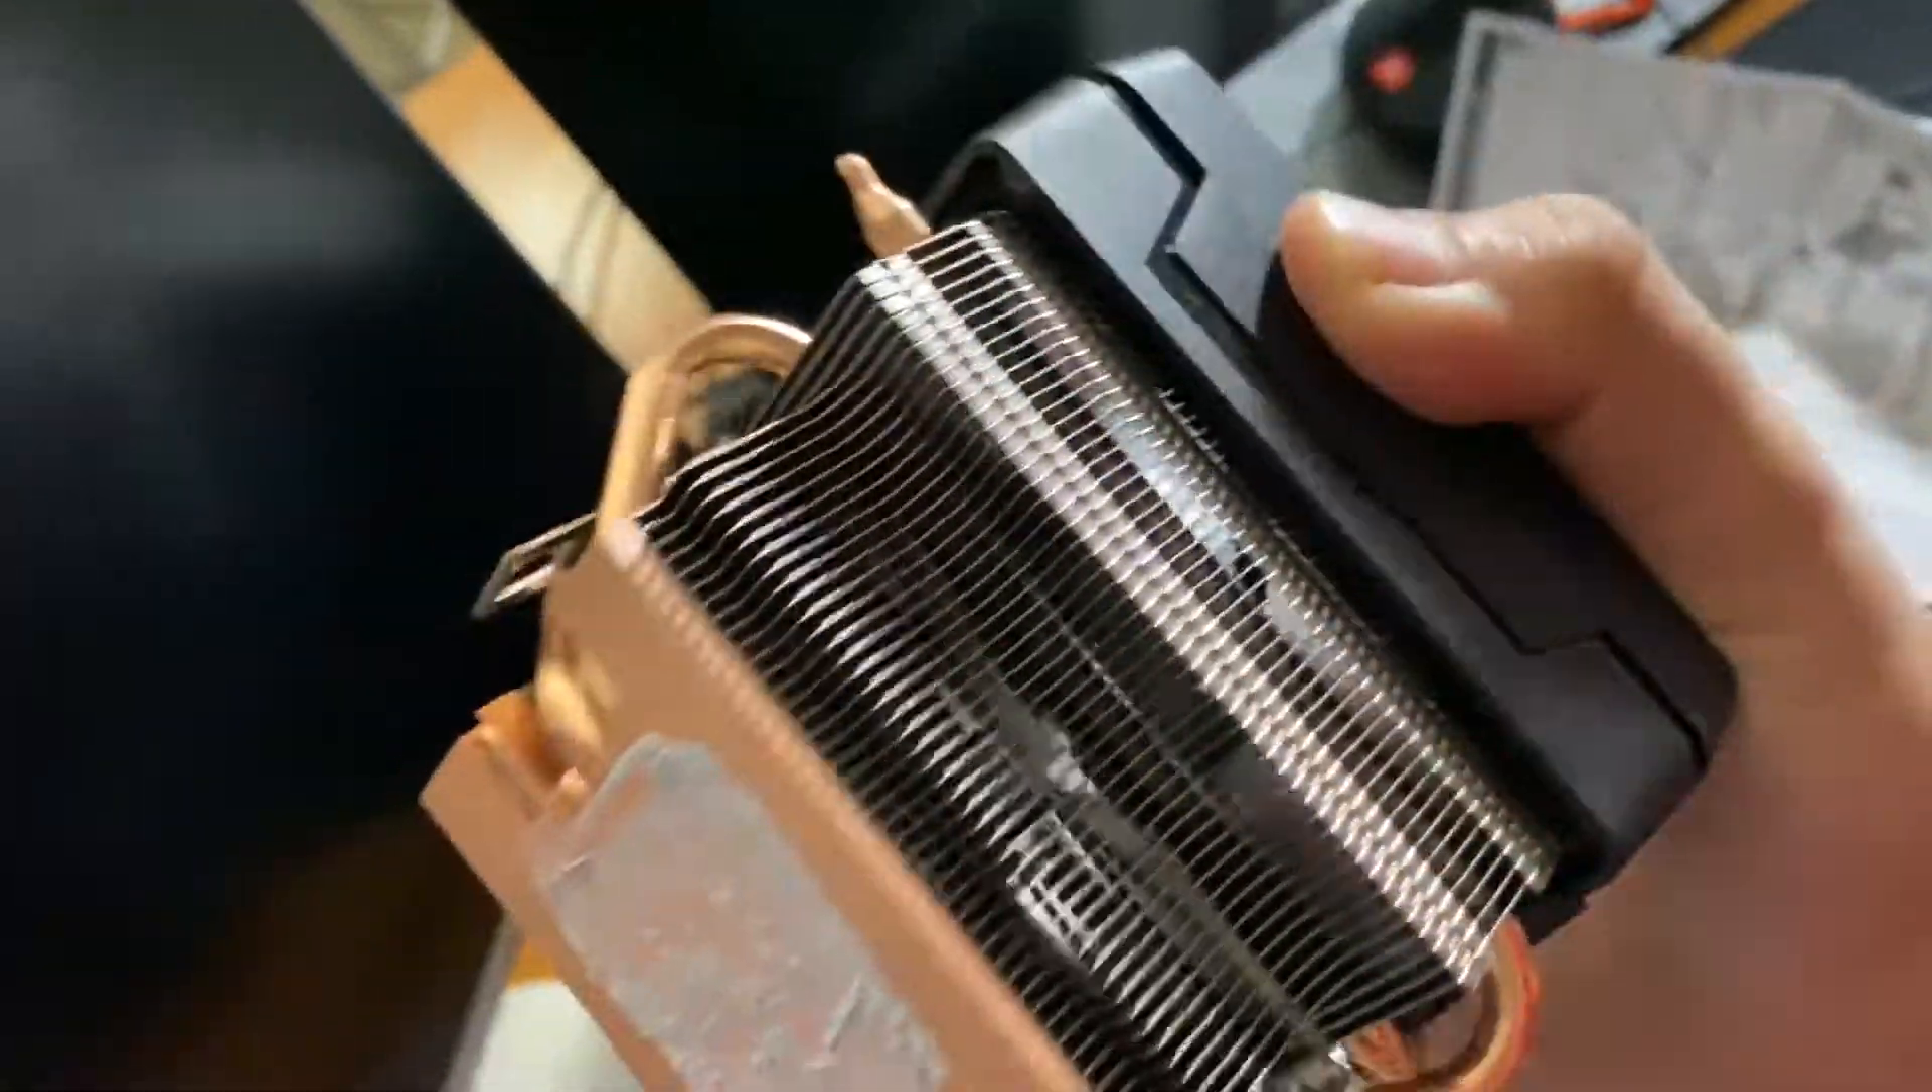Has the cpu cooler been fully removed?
Yes.